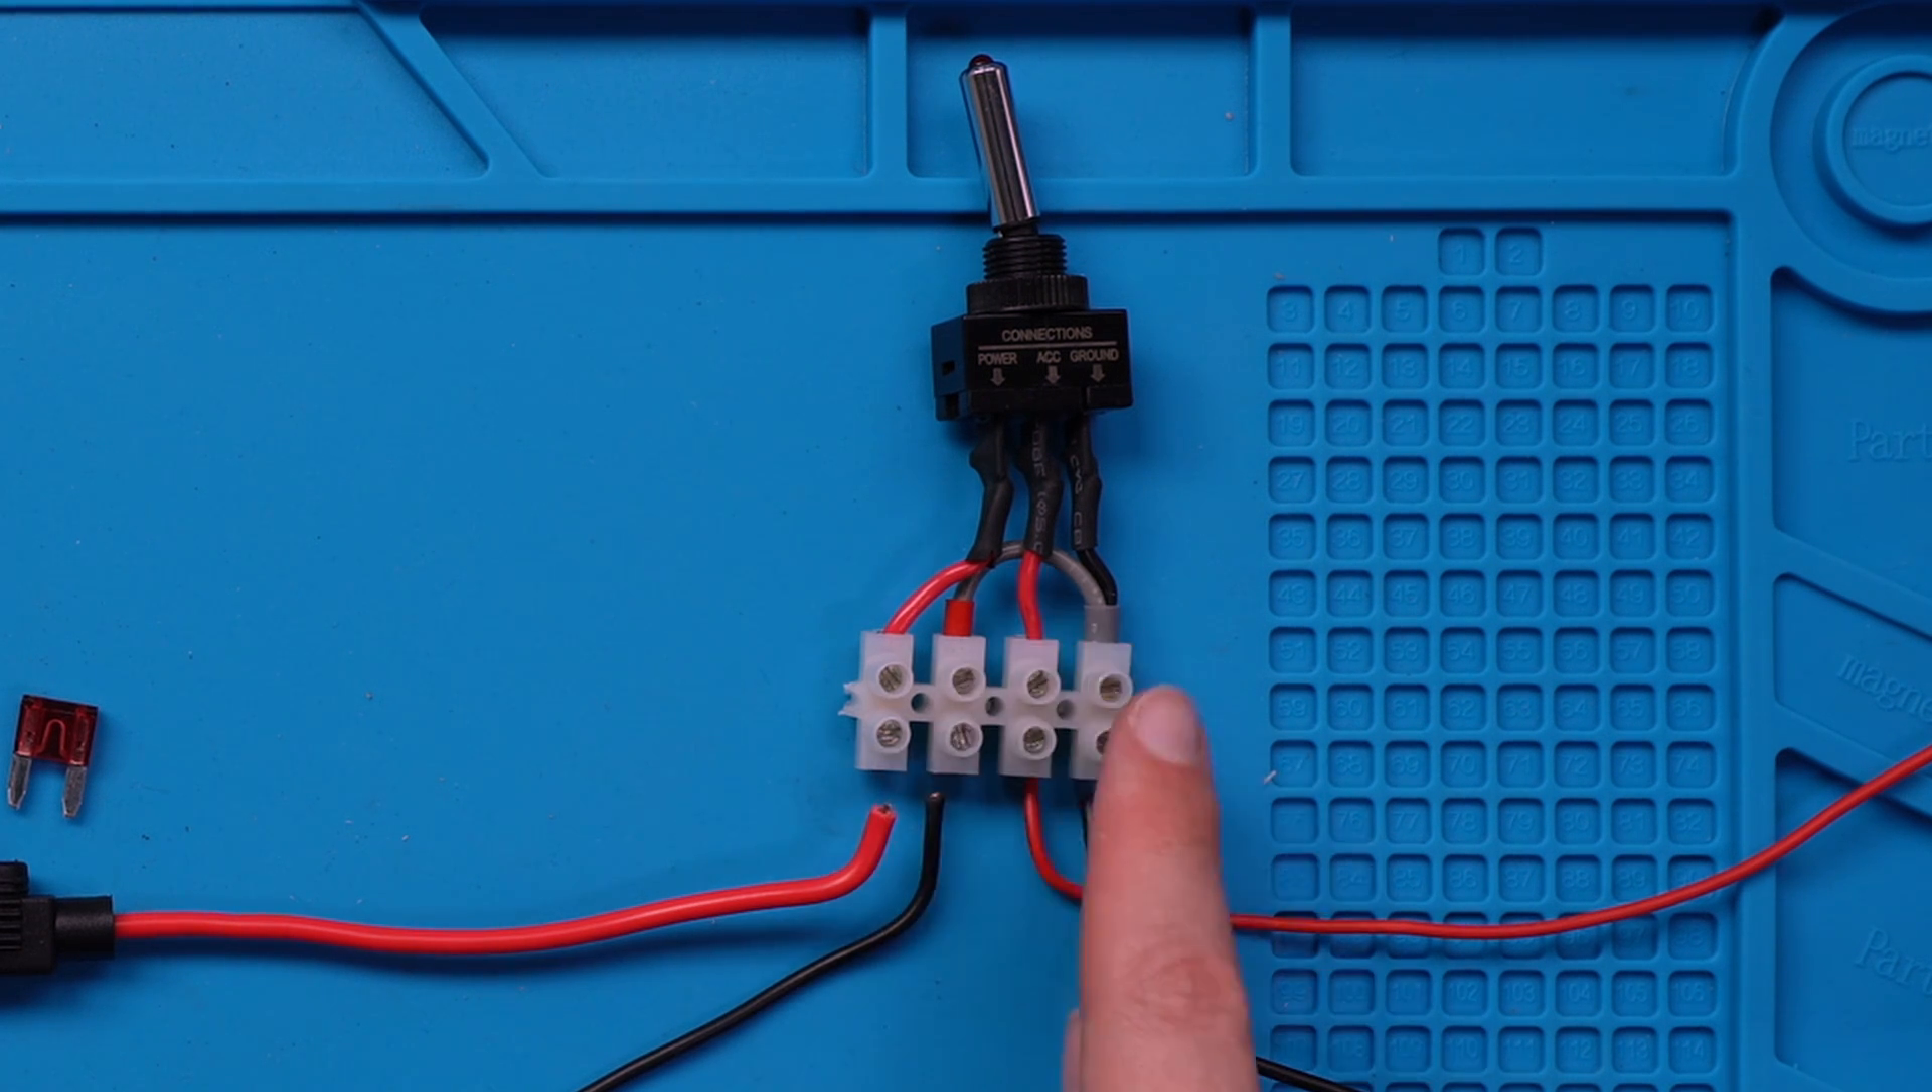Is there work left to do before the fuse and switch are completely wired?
Yes.